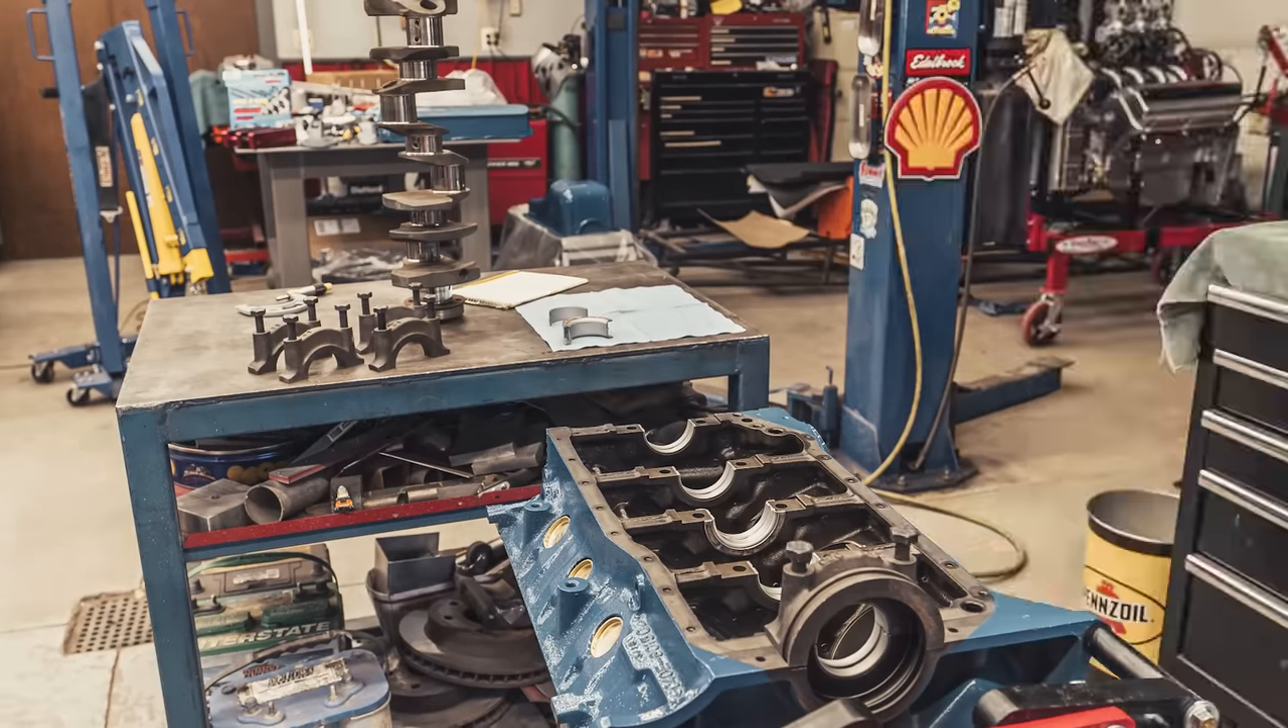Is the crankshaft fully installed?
No.